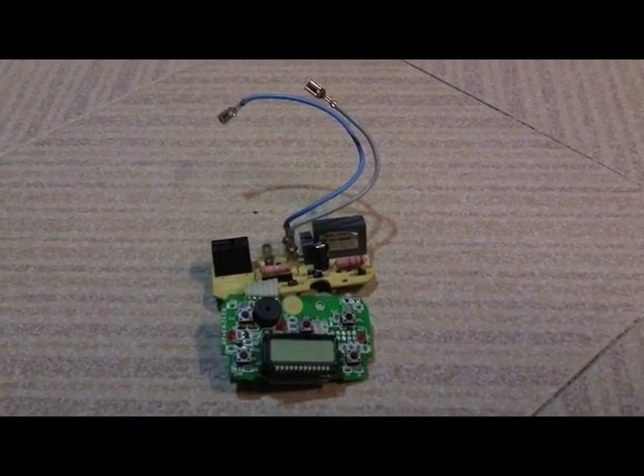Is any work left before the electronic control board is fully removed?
No.